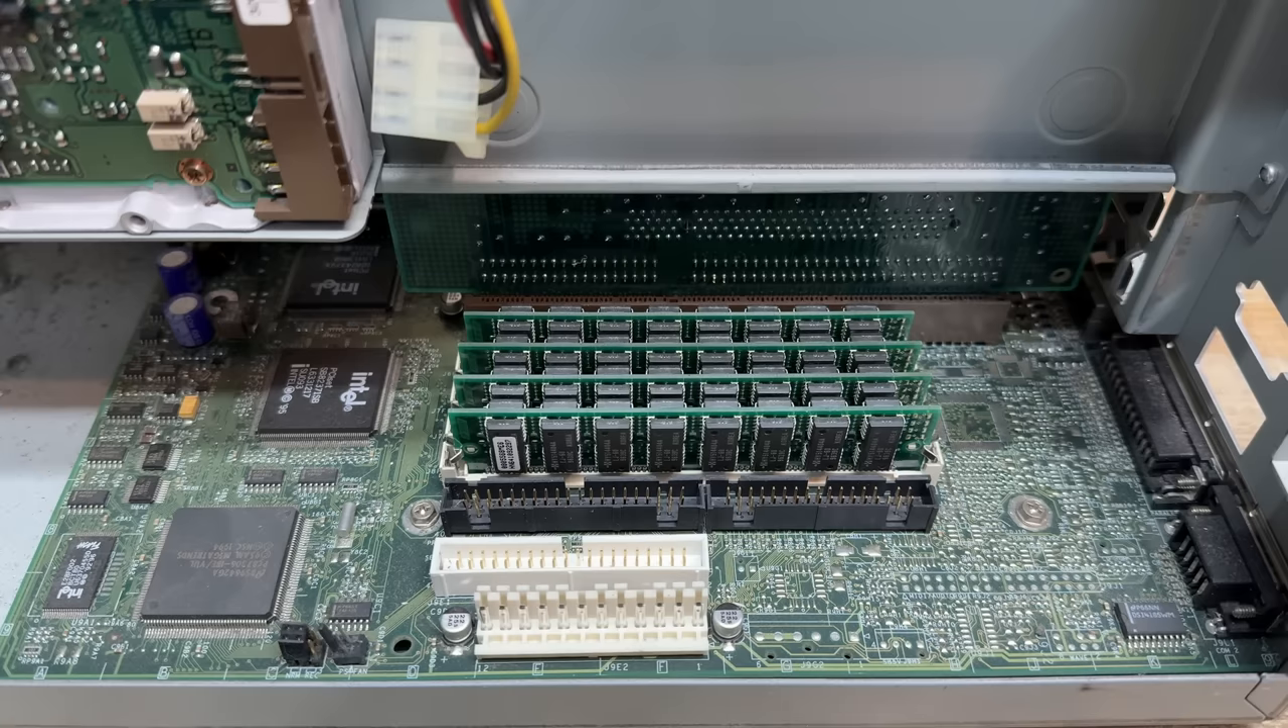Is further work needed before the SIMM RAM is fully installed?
No.